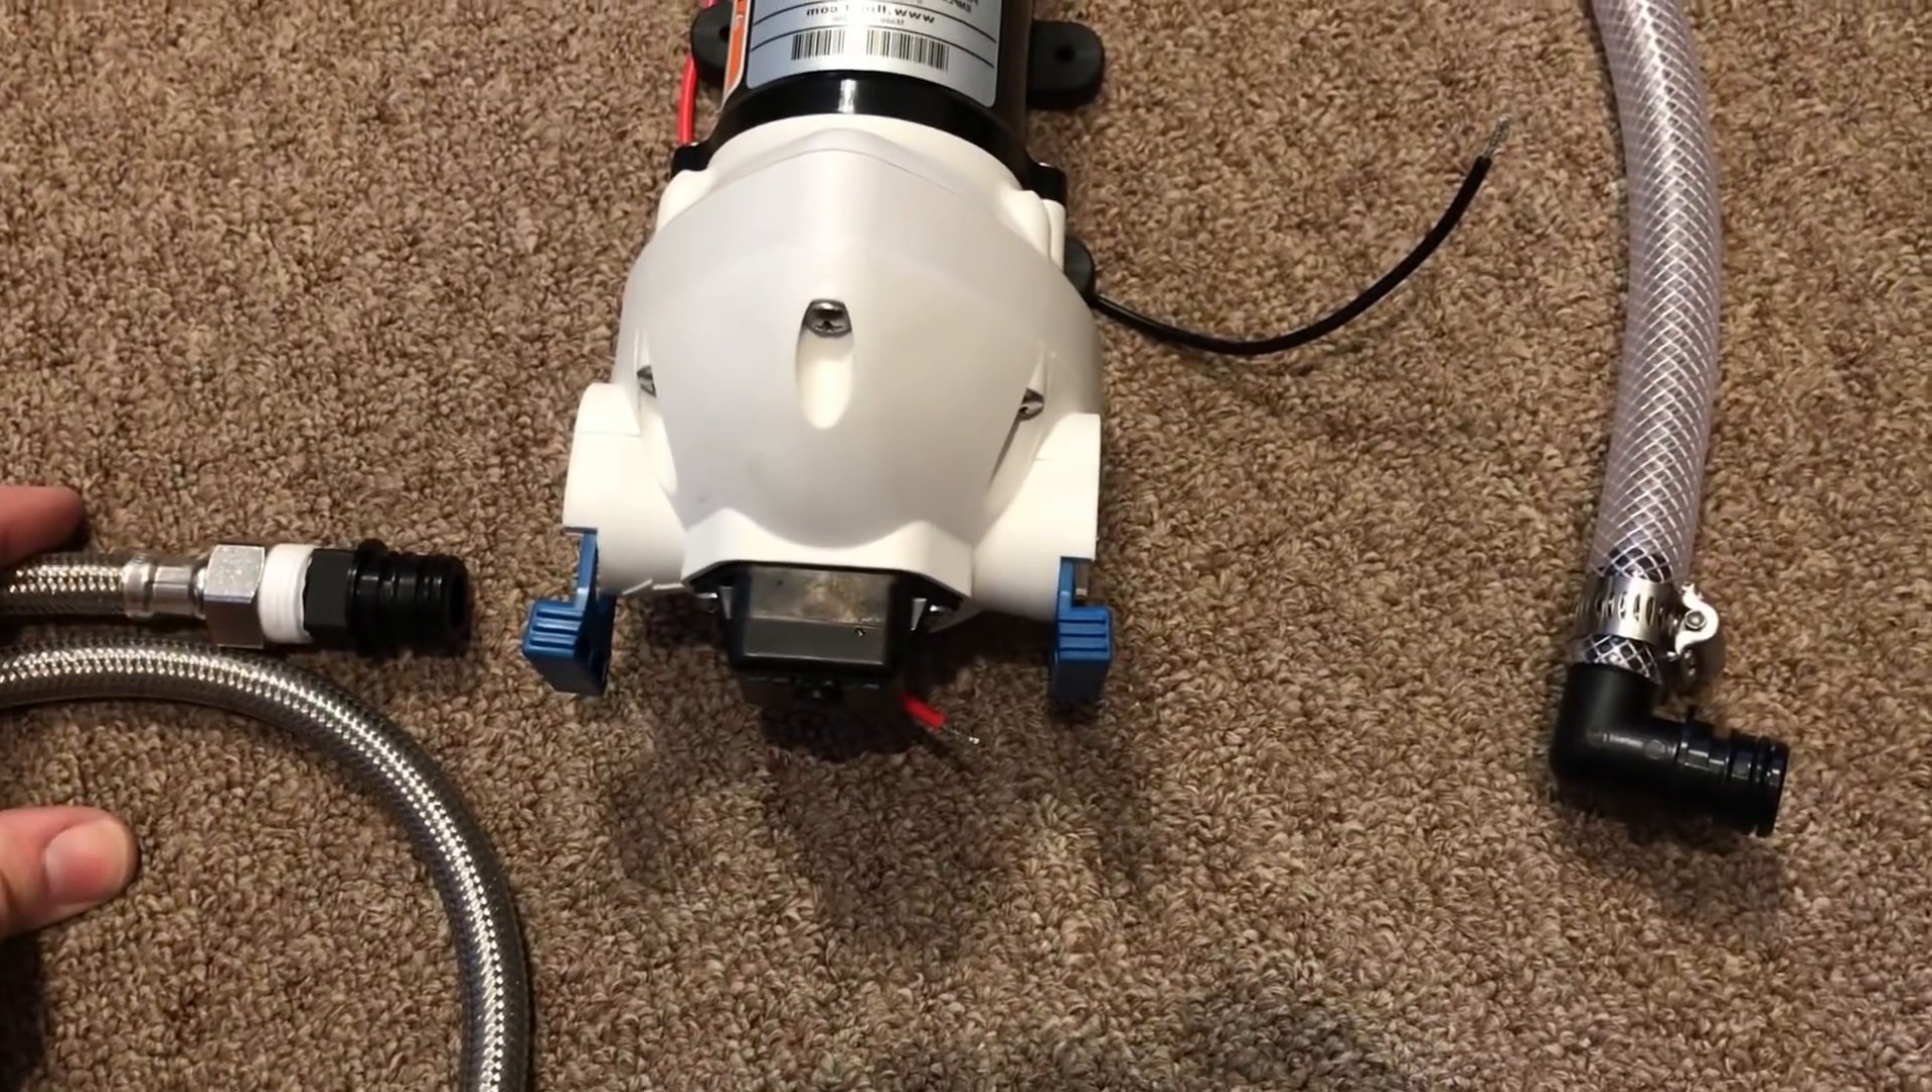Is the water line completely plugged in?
No.